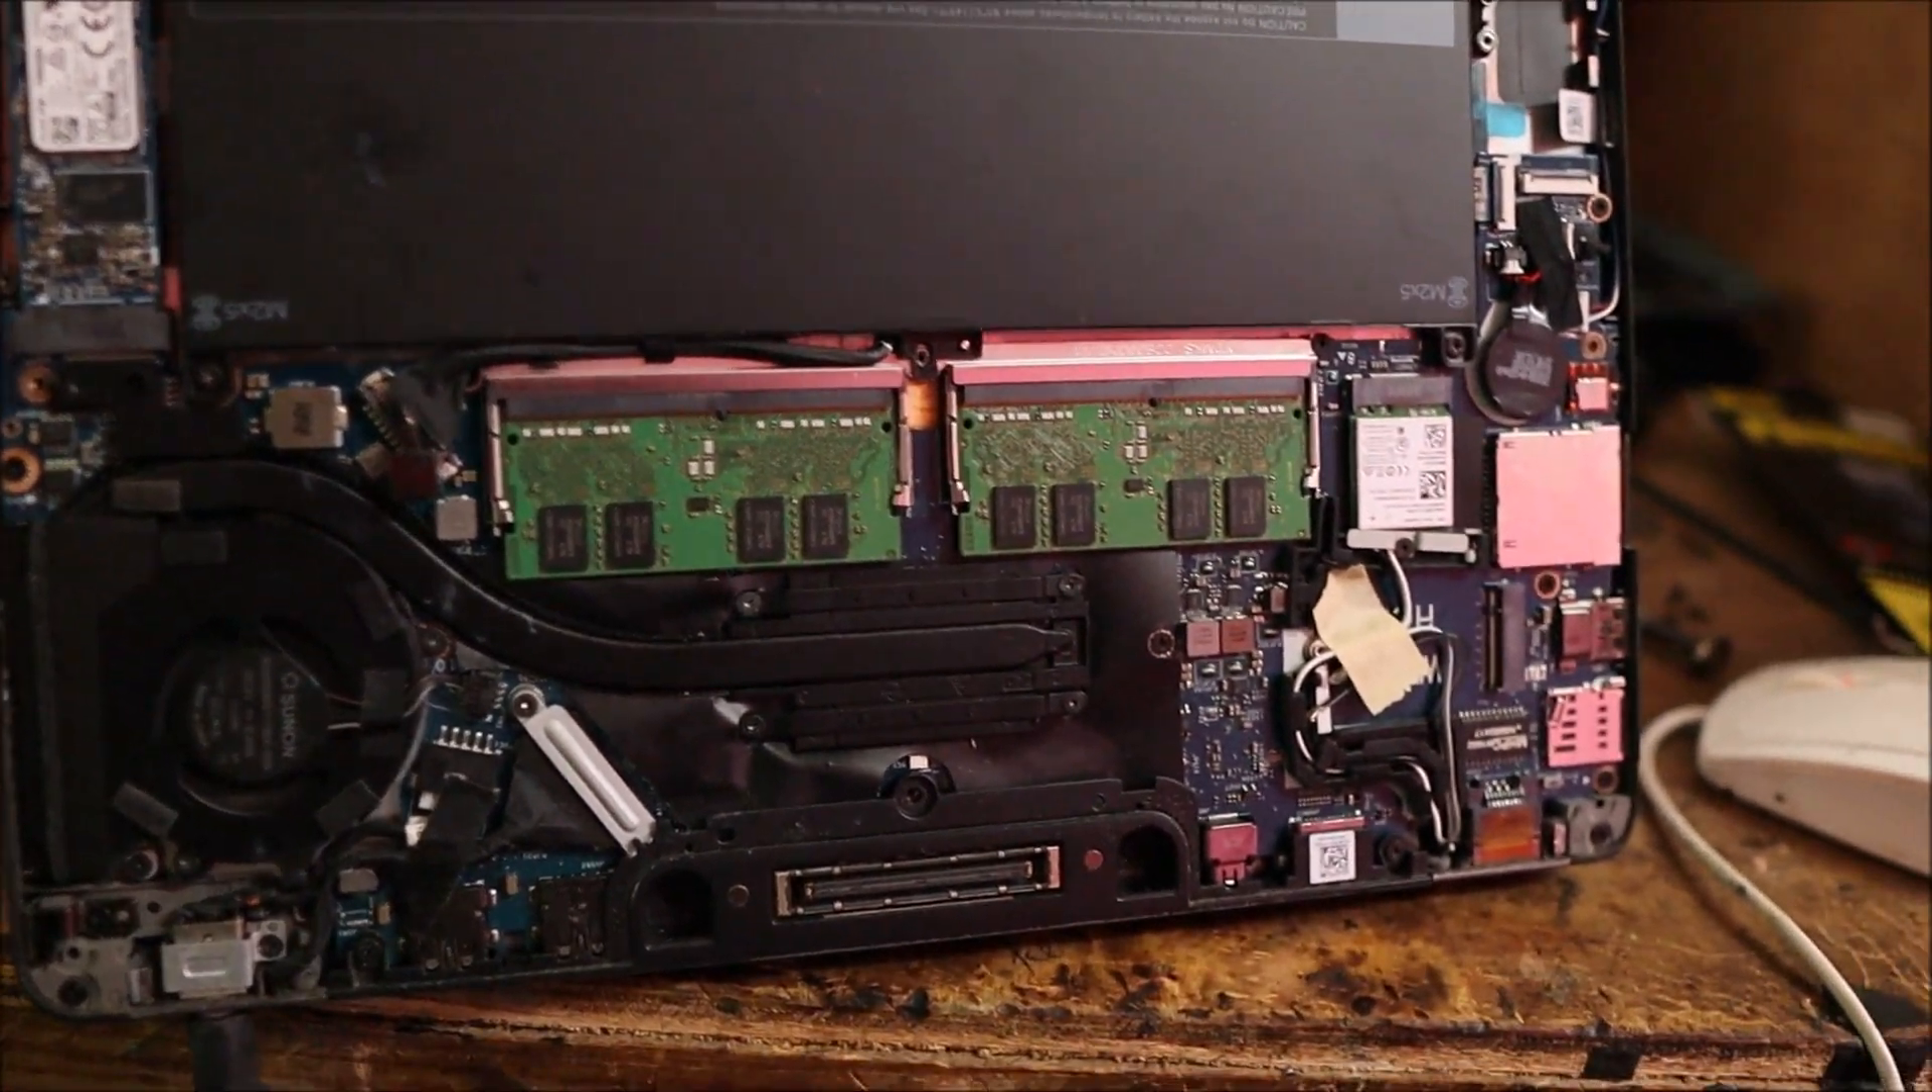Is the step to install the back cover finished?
No.